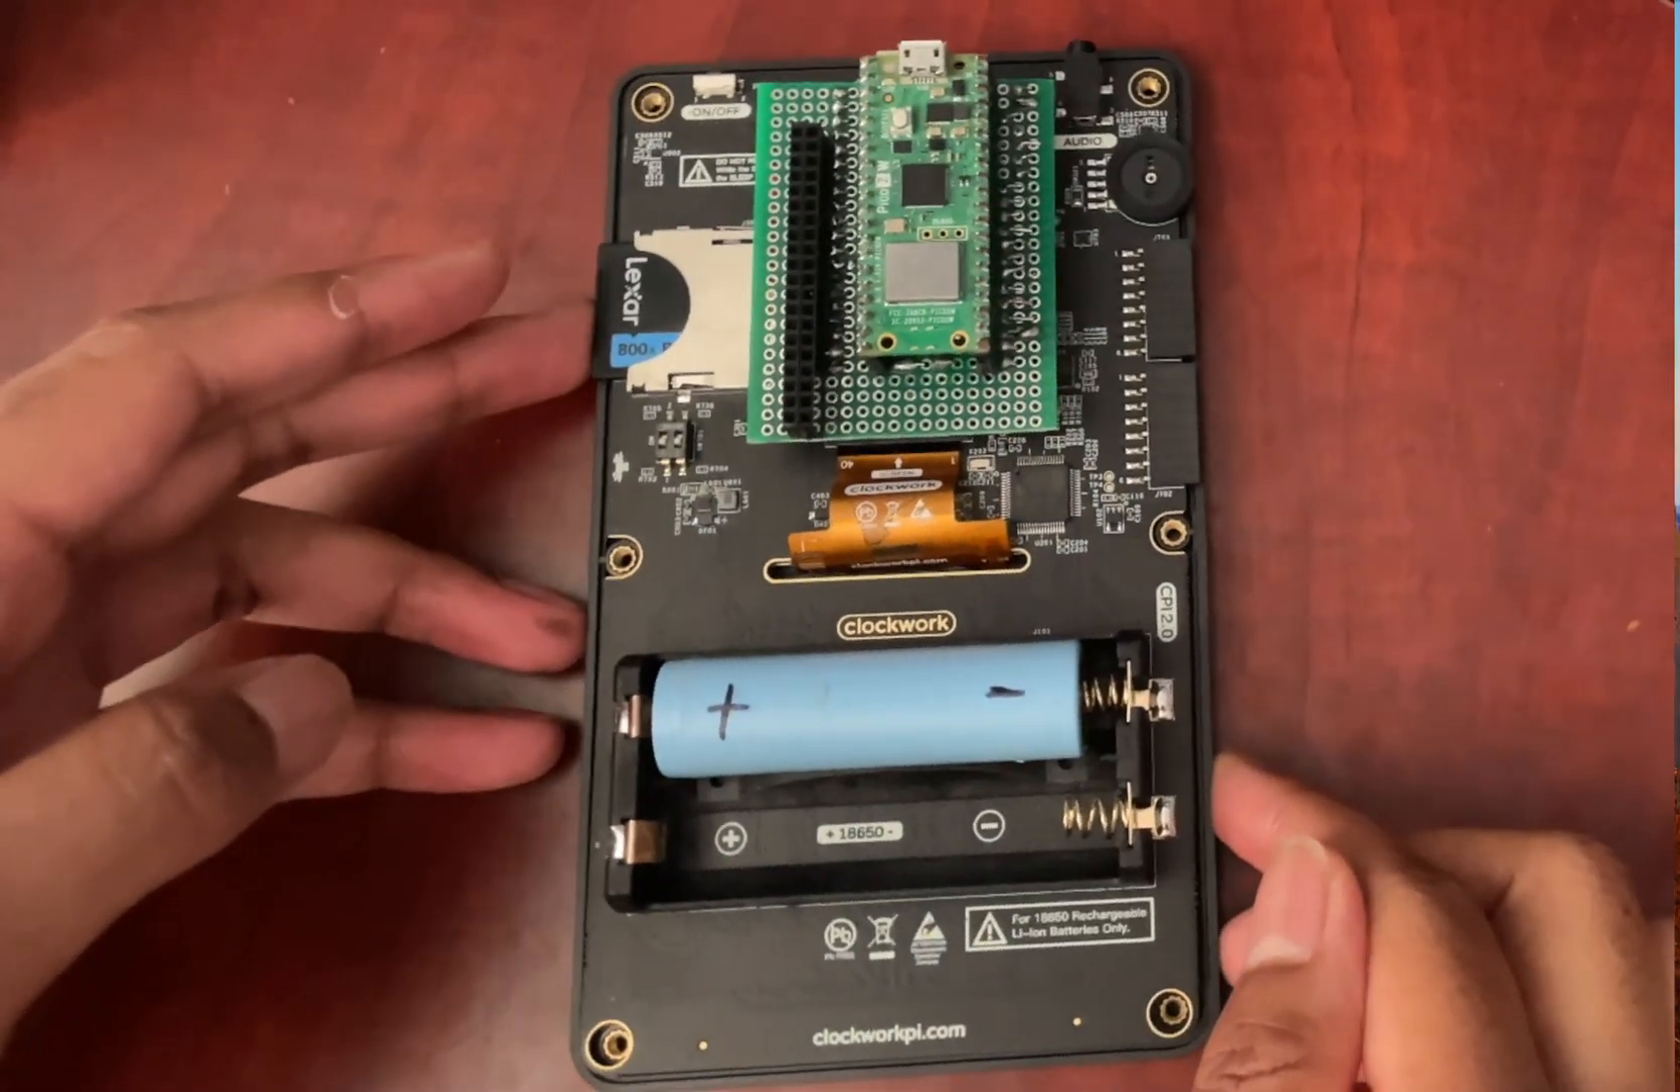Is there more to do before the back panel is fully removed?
No.